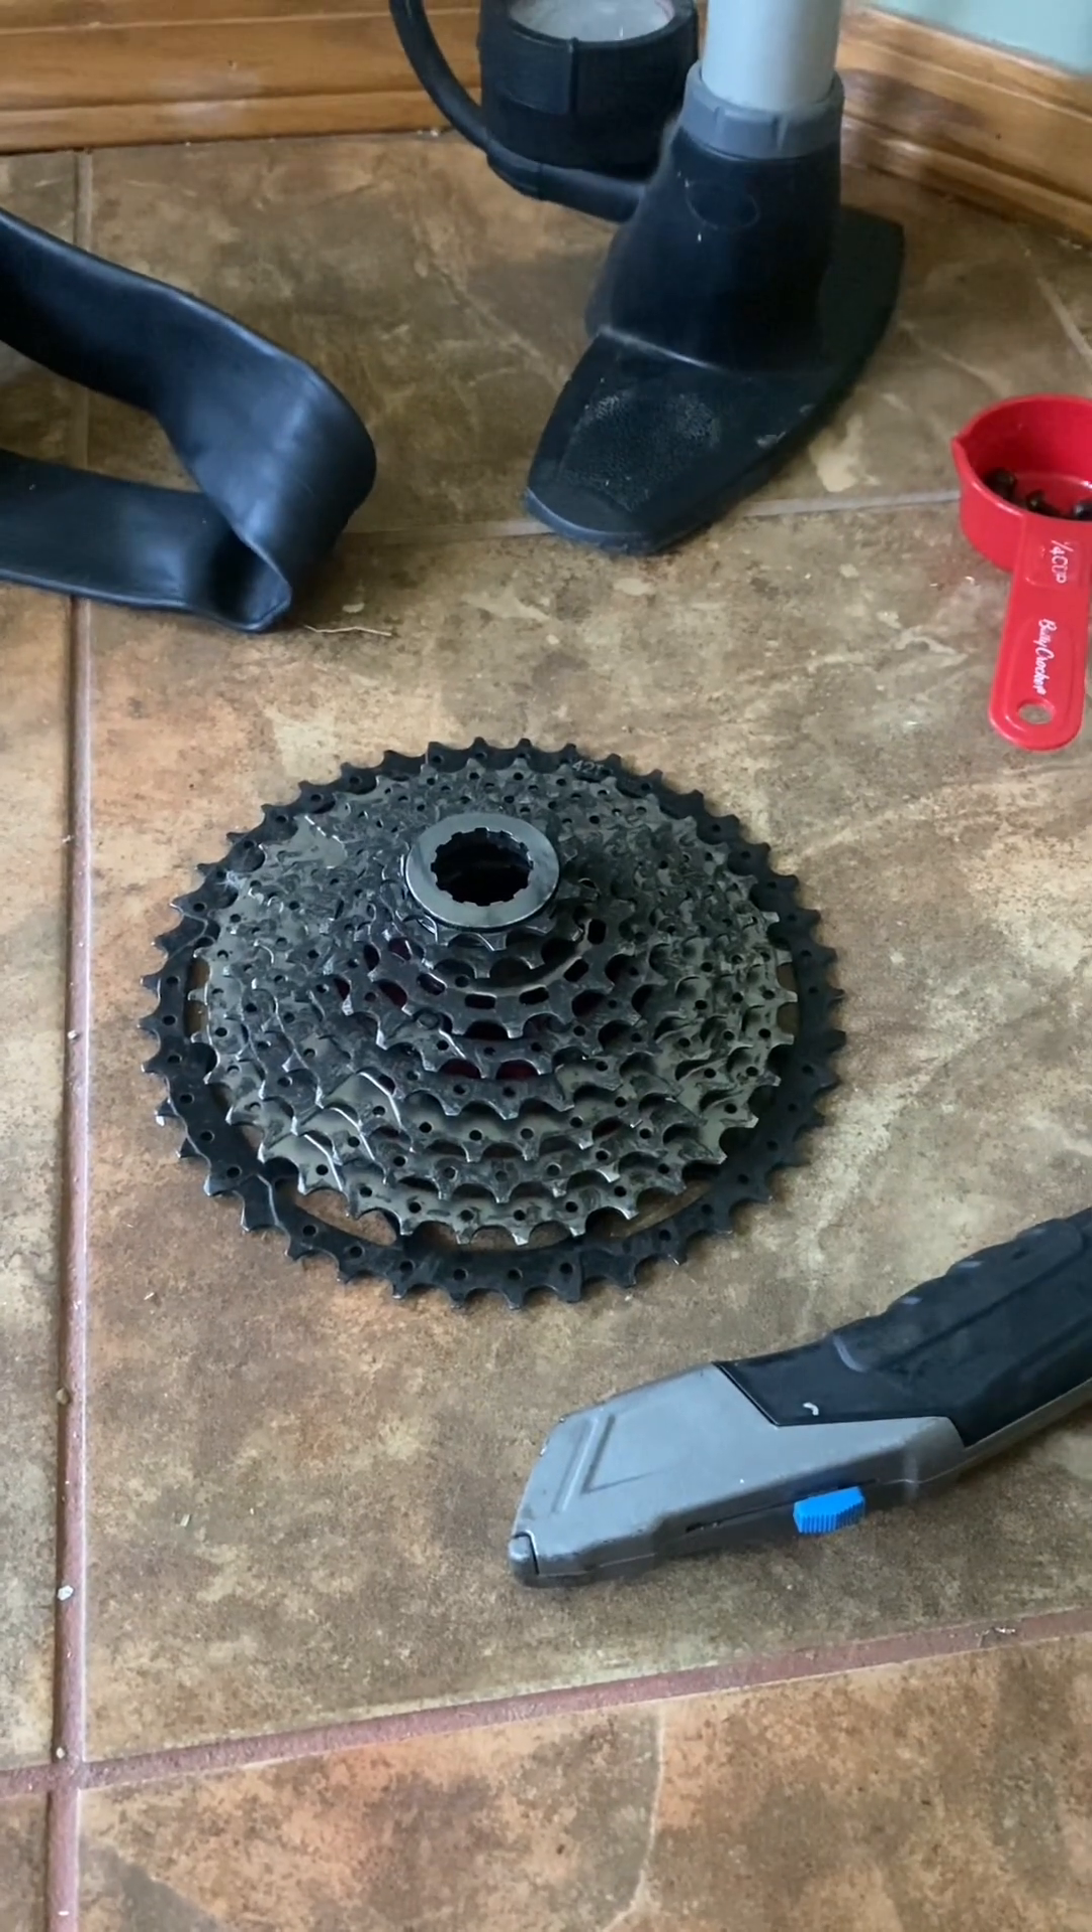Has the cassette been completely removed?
Yes.